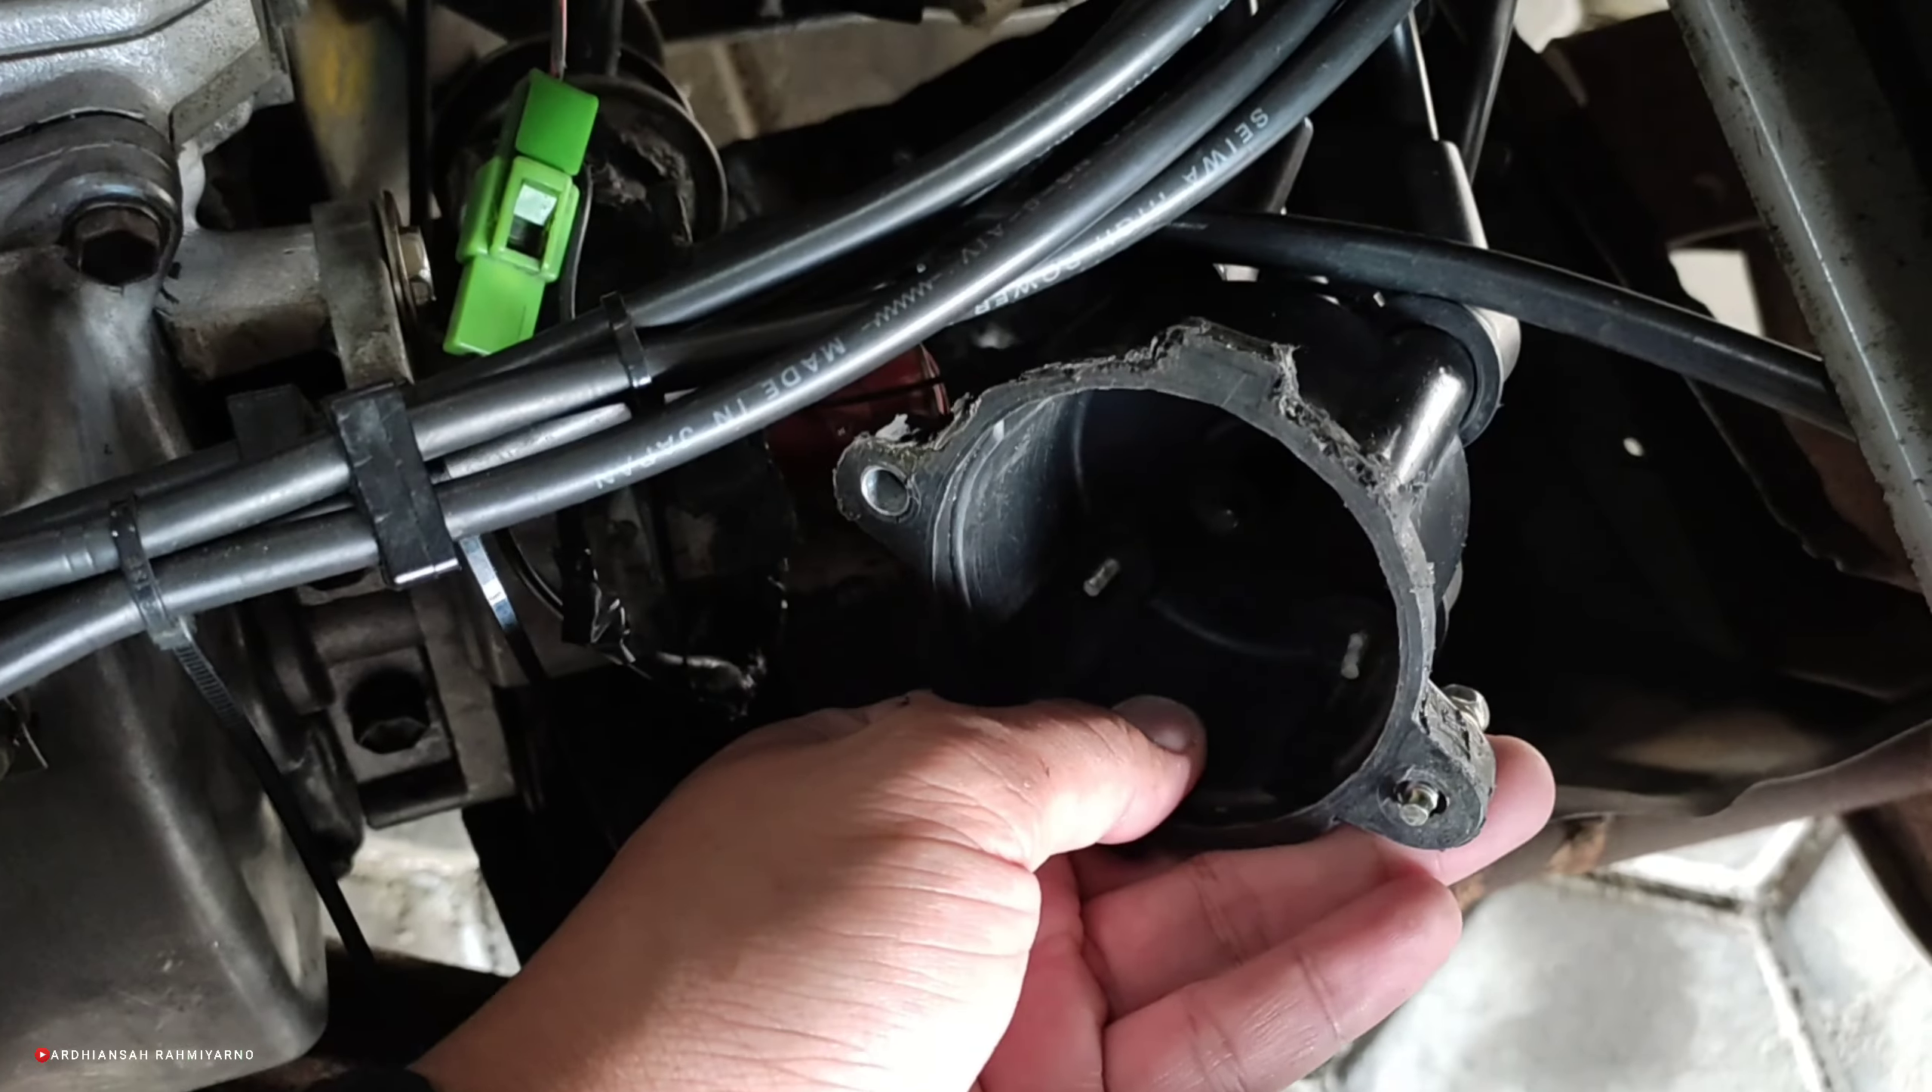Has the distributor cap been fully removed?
Yes.